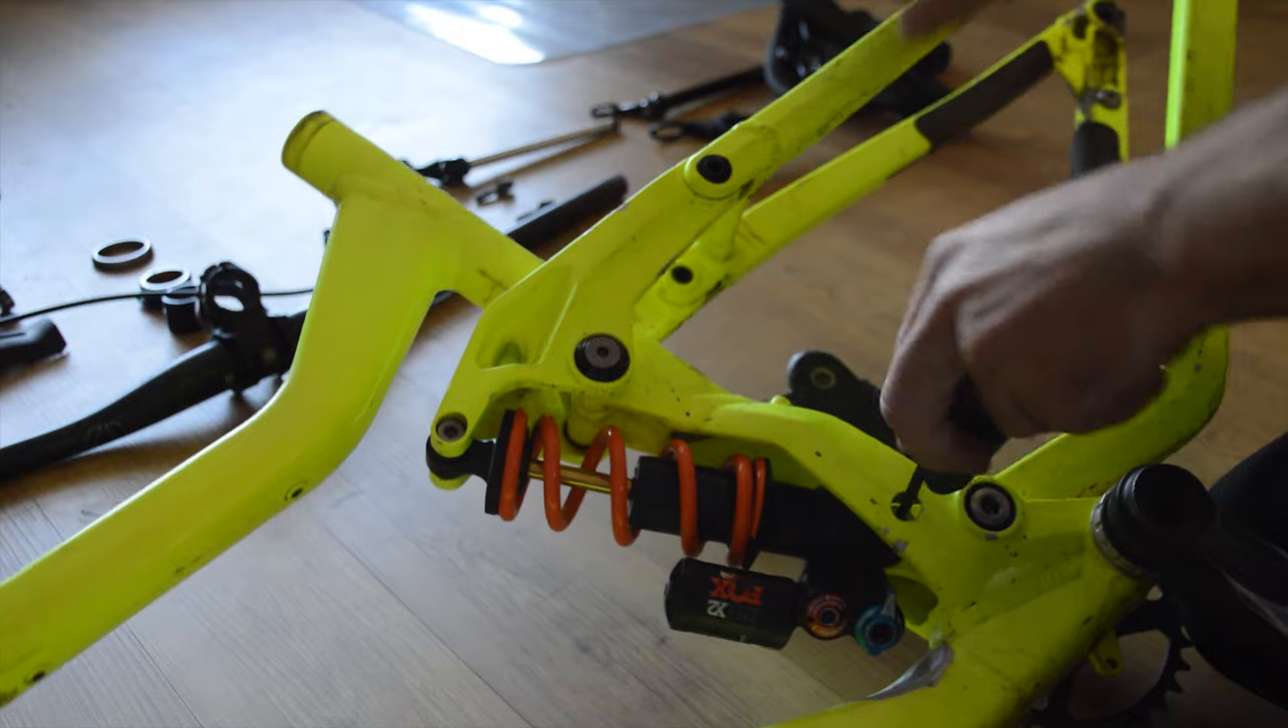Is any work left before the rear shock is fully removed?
Yes.